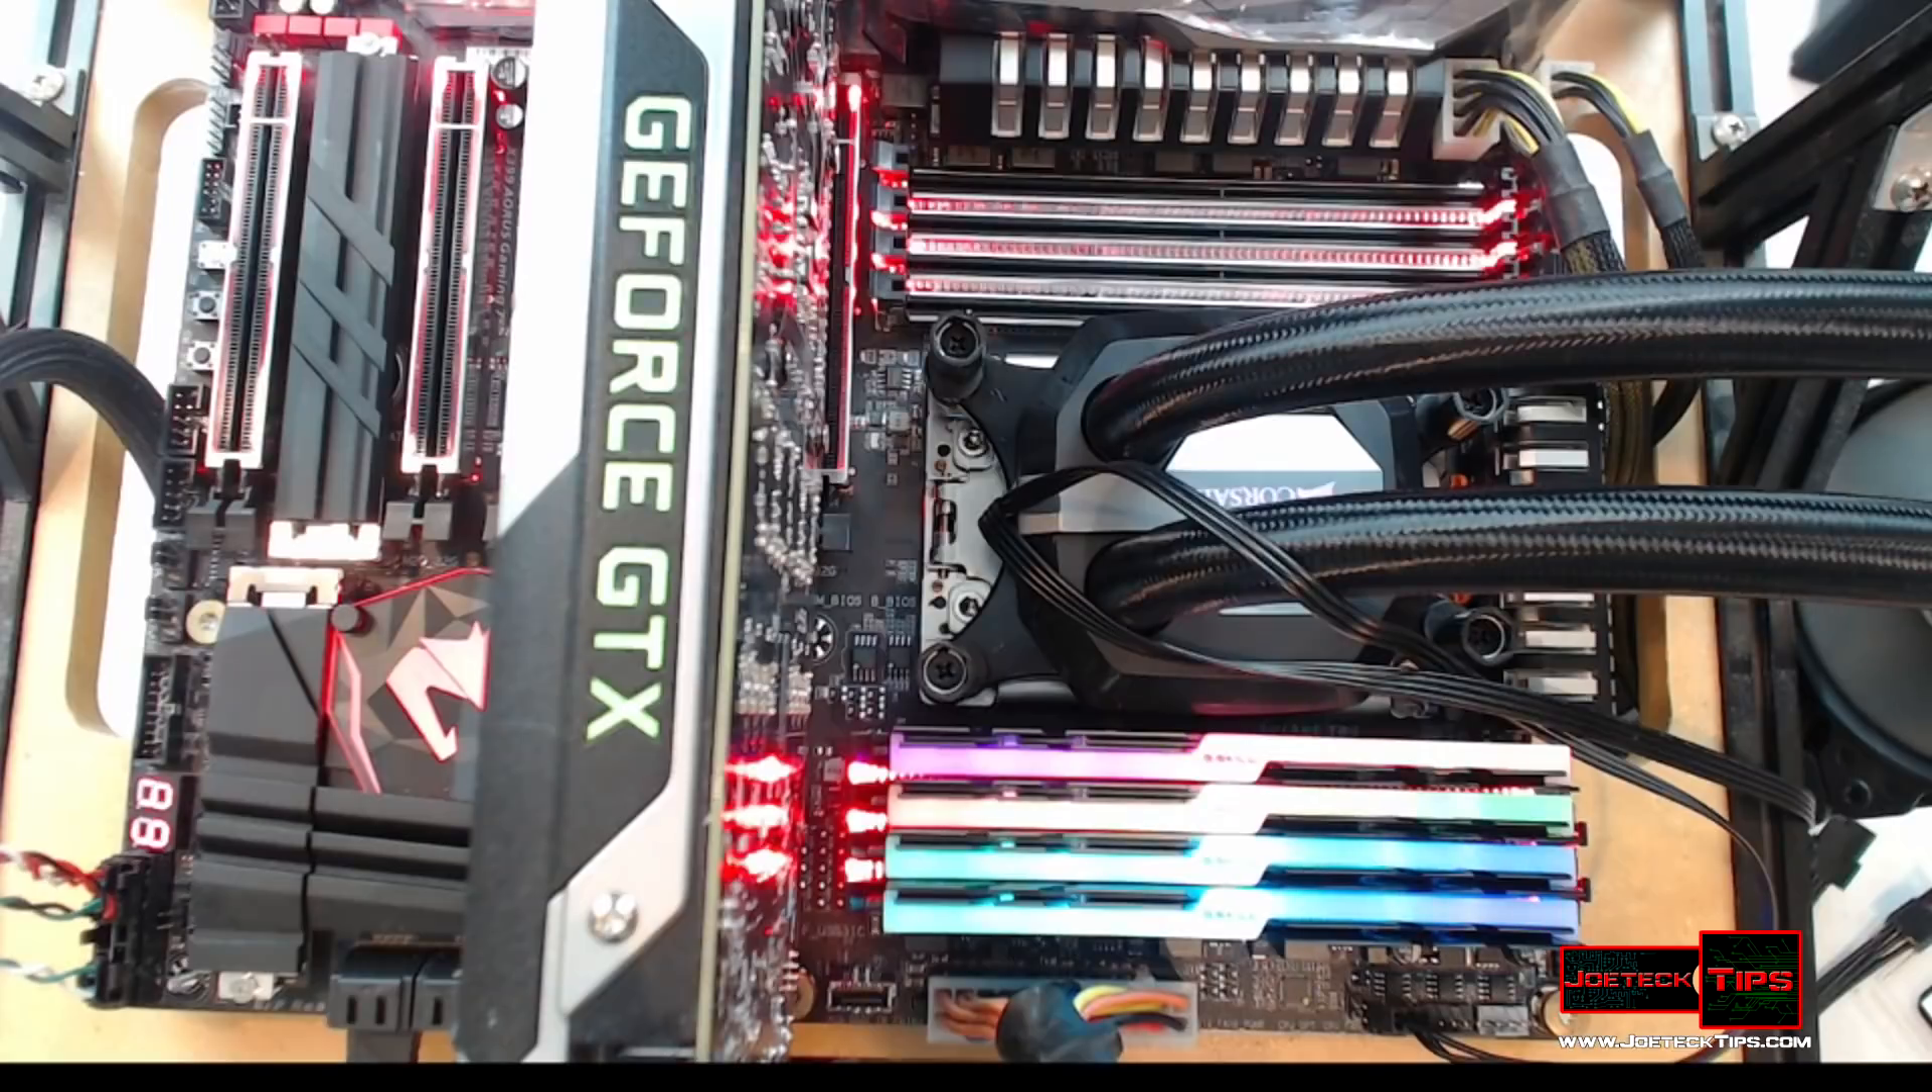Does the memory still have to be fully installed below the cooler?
No.